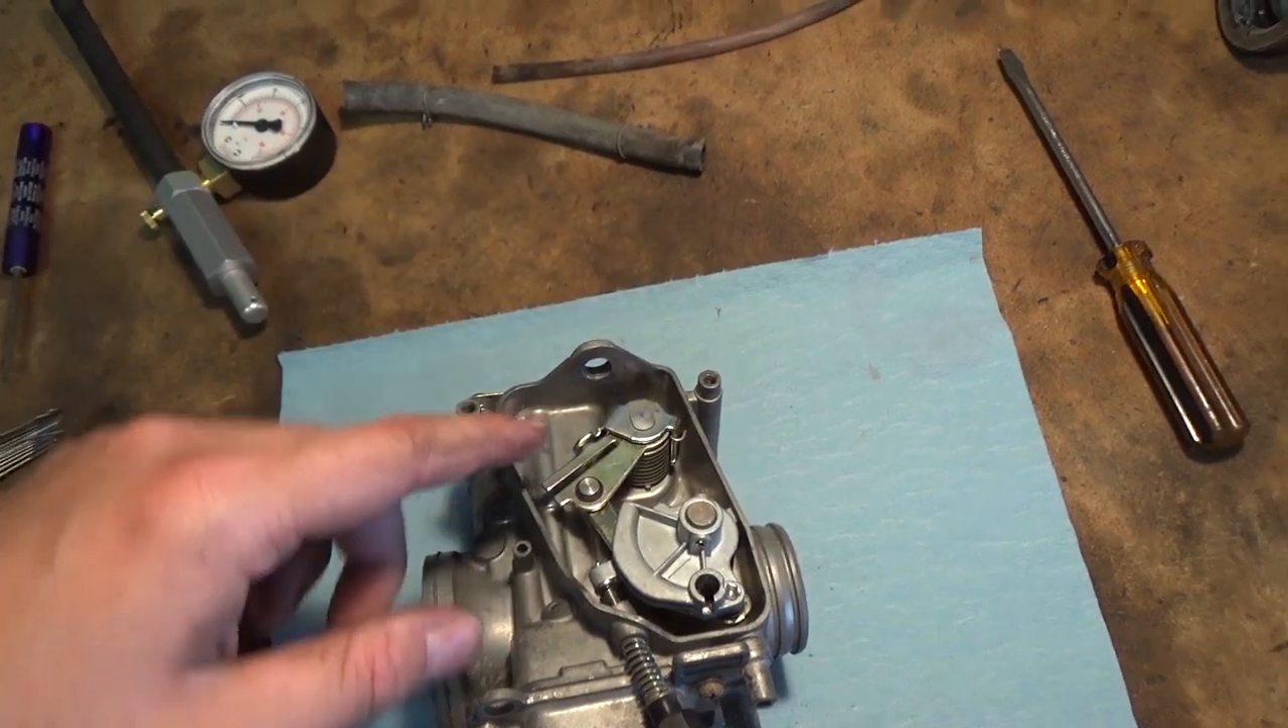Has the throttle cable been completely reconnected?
No.